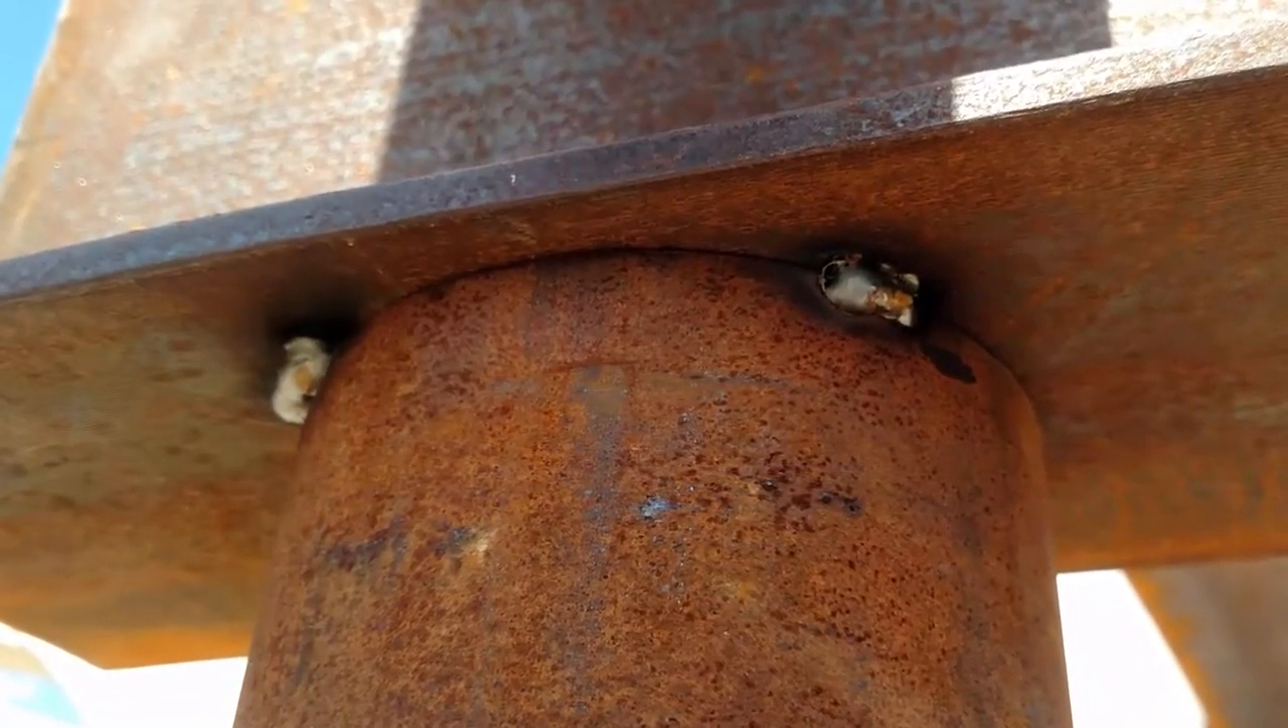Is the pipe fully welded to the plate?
No.